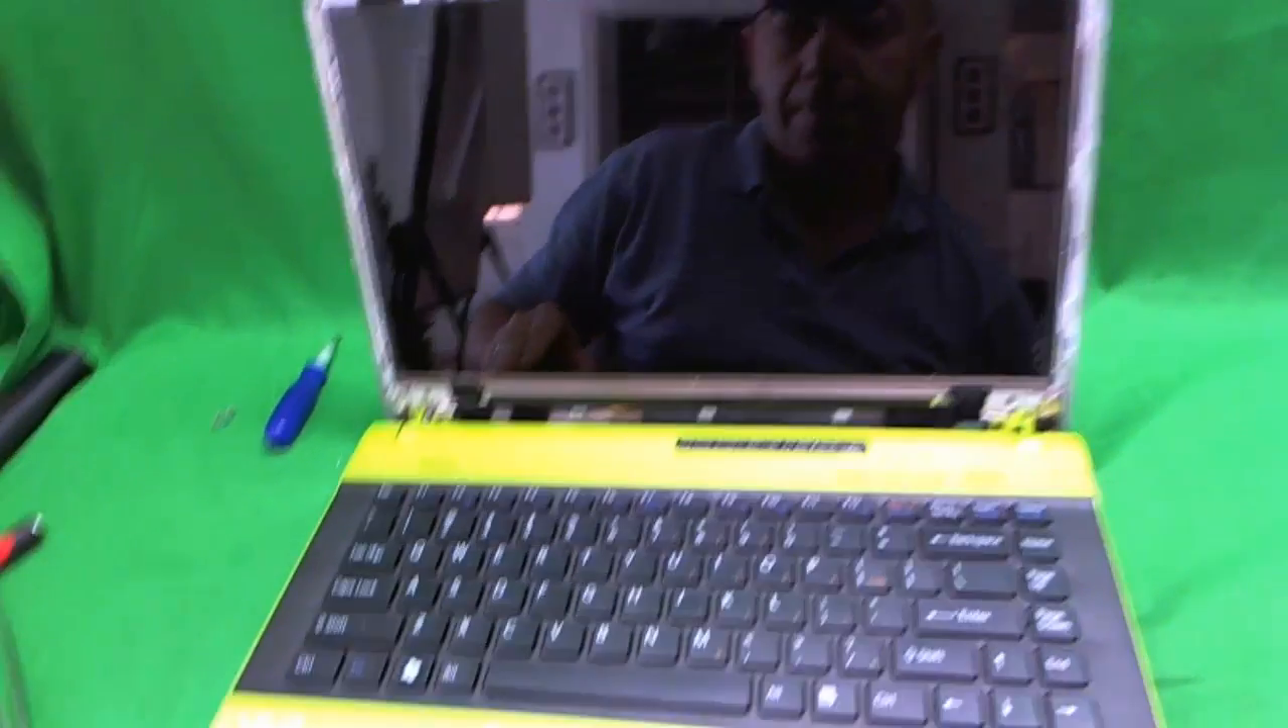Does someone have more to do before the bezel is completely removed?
No.